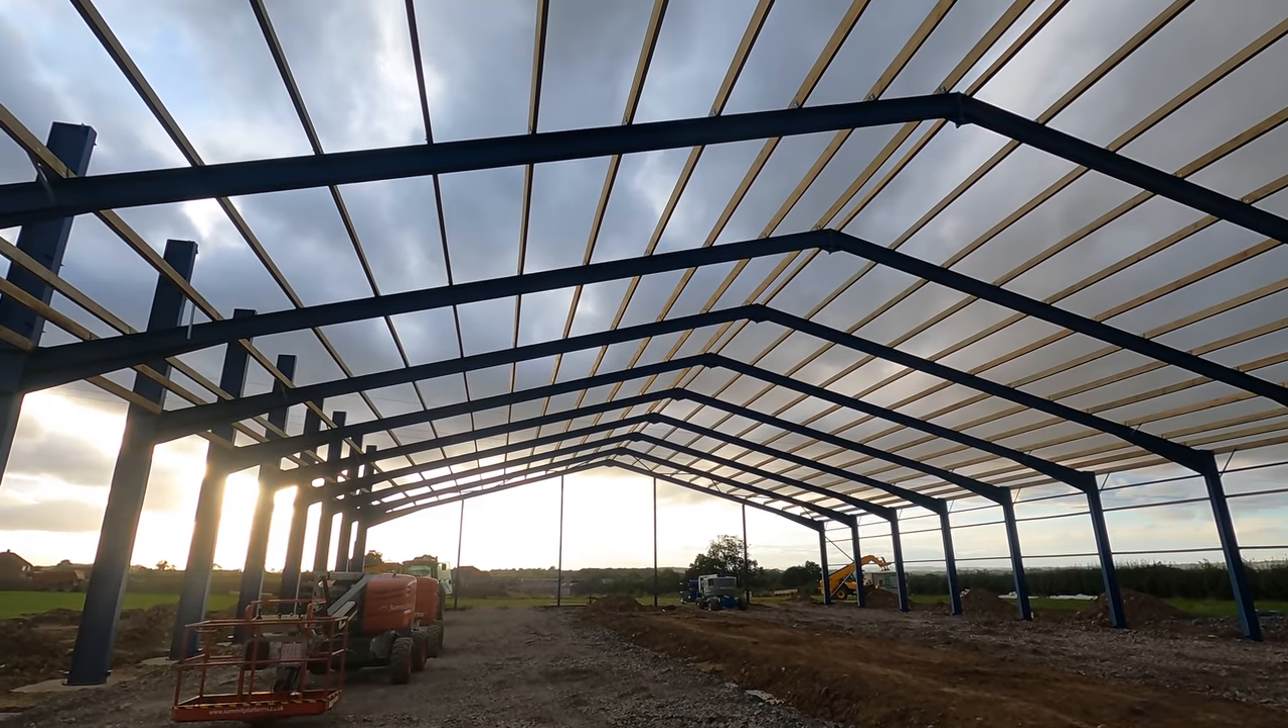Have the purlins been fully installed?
Yes.